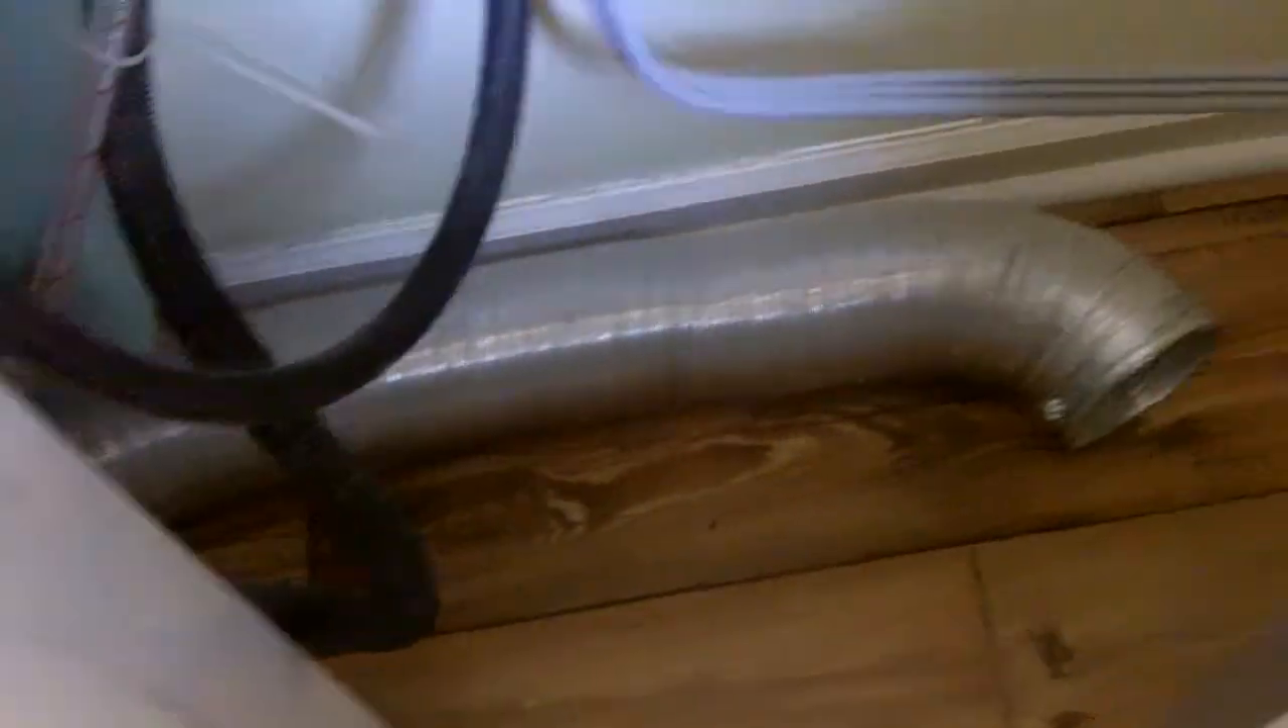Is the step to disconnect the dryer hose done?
Yes.